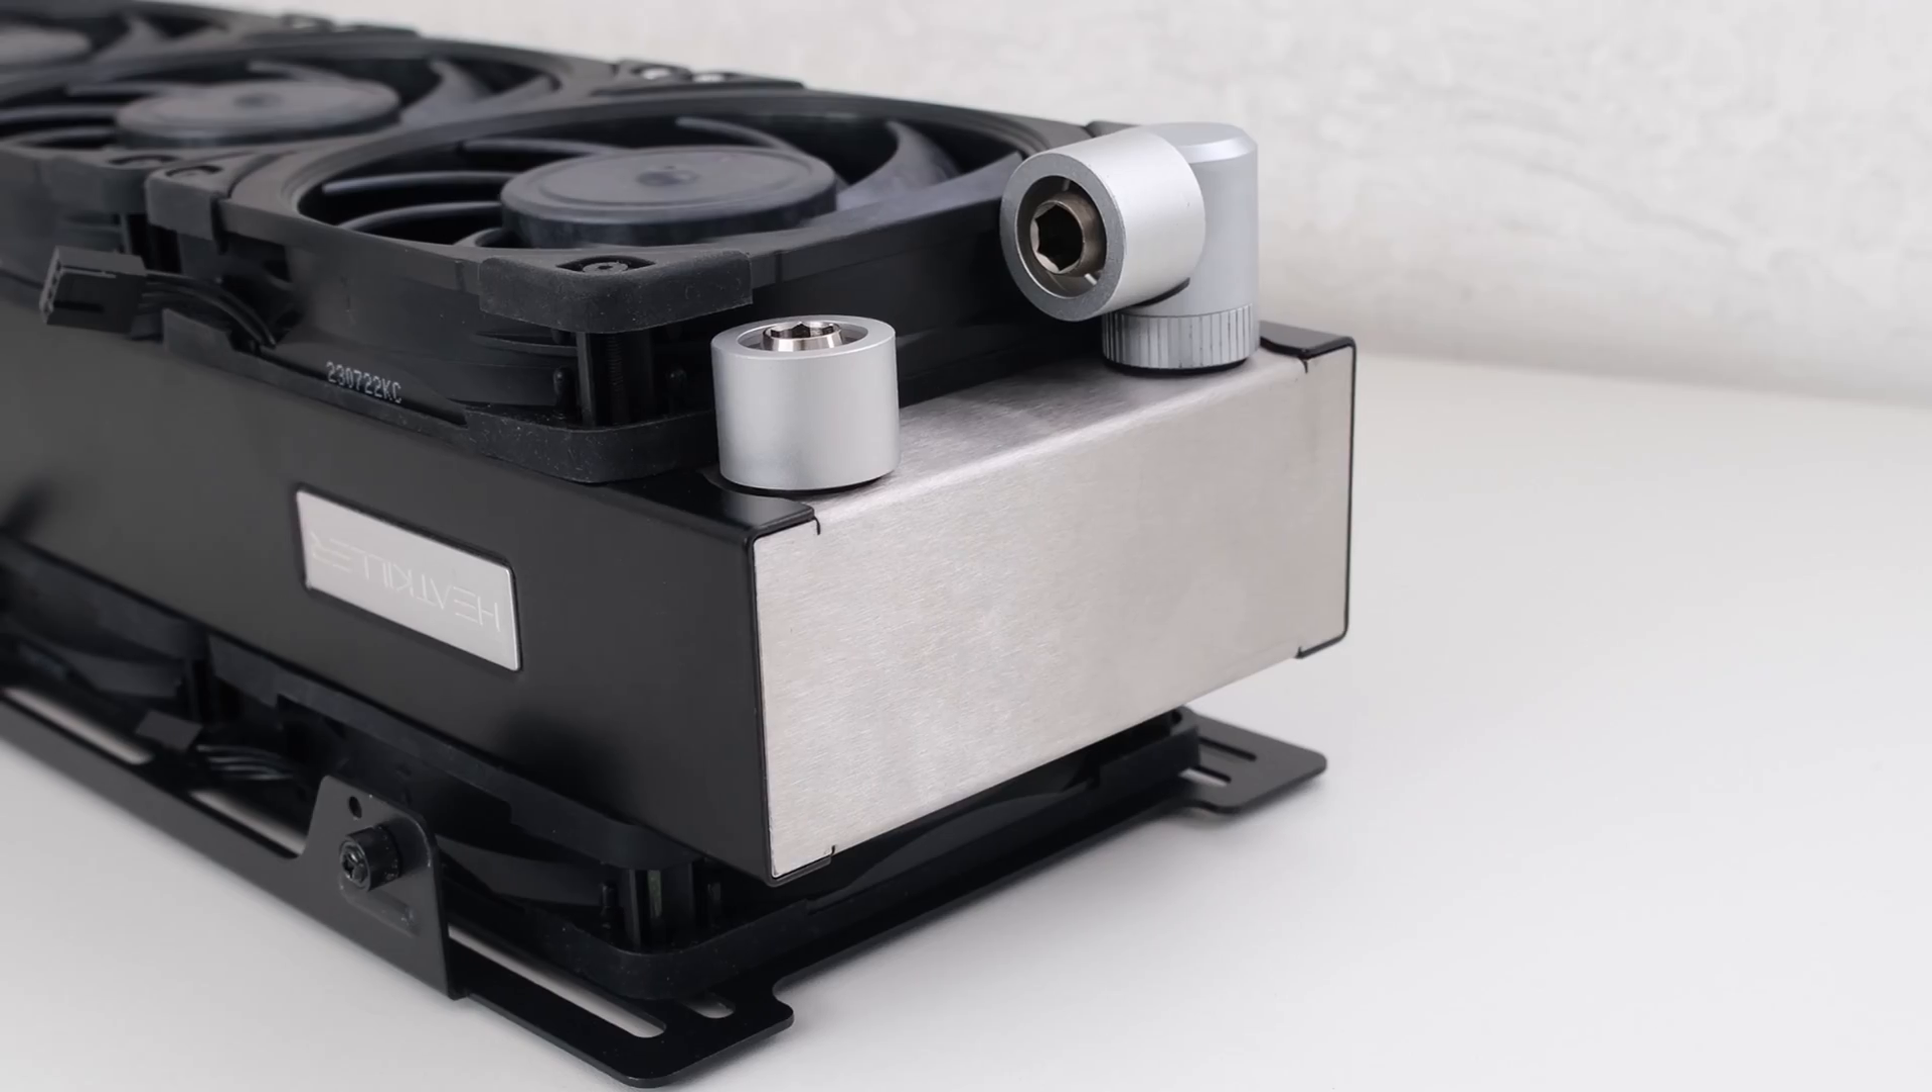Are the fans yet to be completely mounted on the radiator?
No.